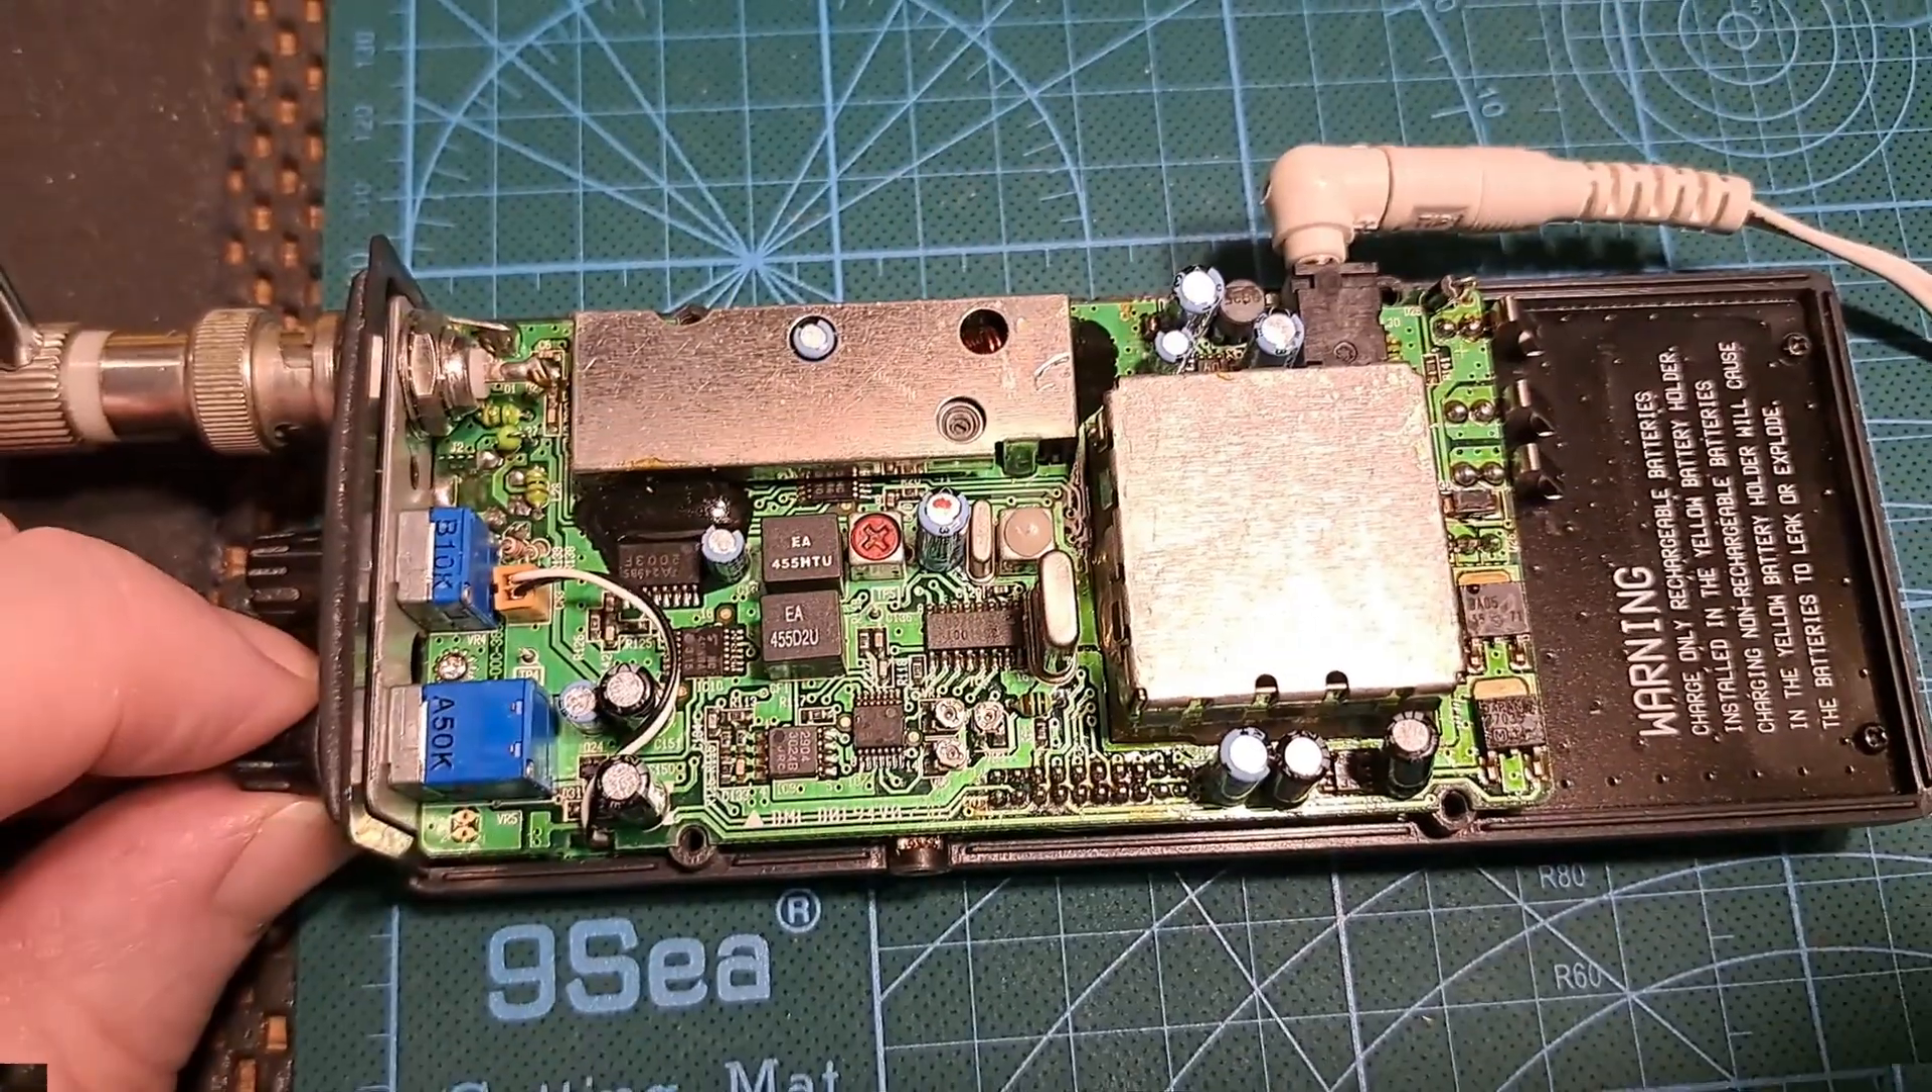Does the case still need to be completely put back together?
Yes.